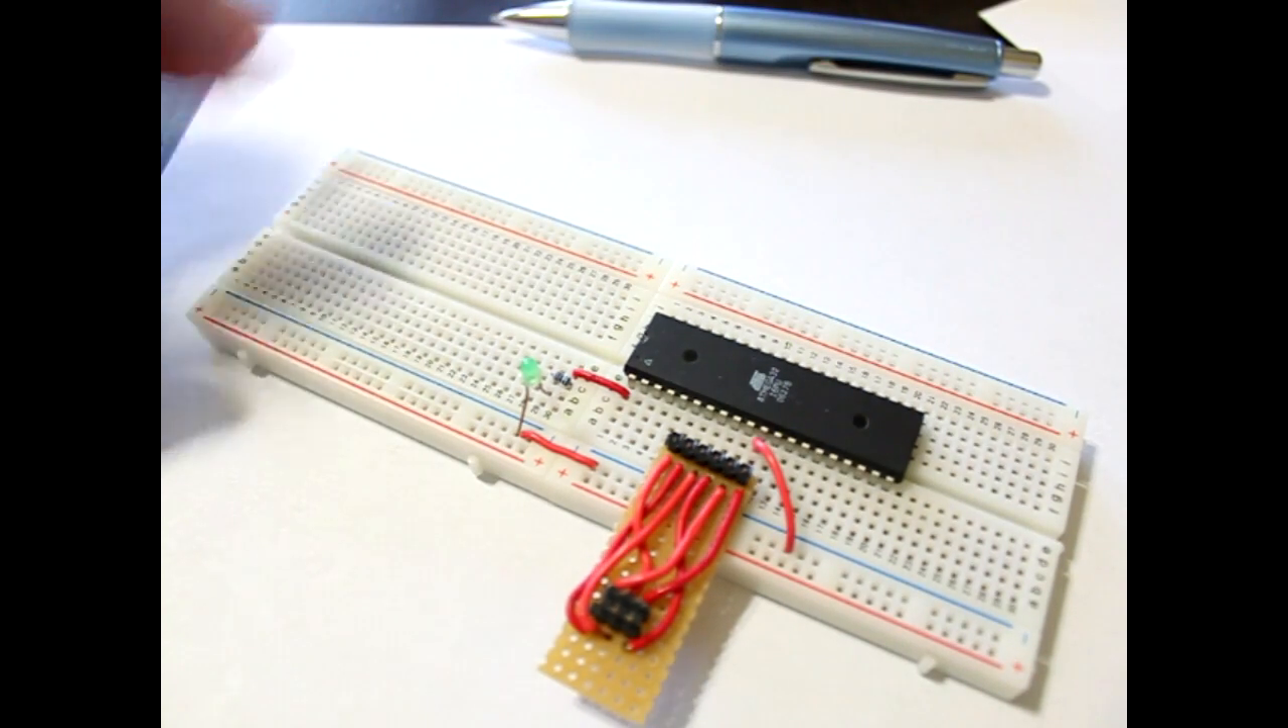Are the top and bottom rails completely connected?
No.